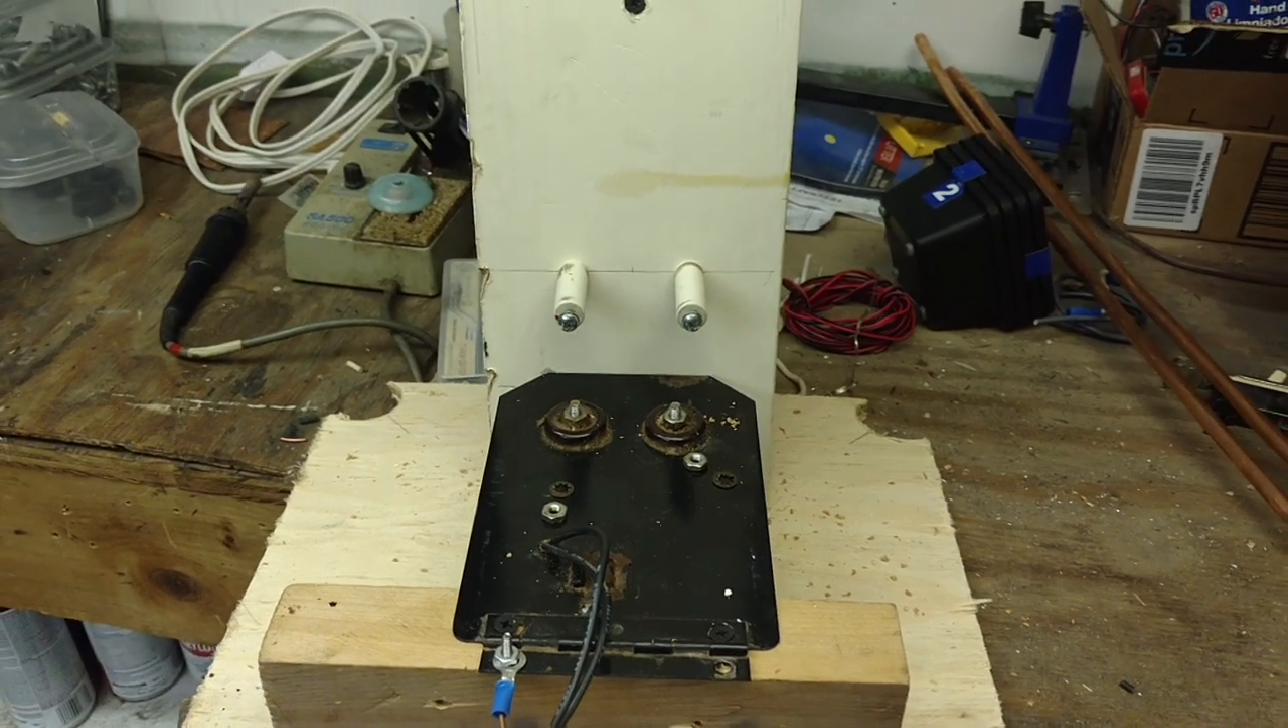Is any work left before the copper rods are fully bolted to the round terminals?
Yes.